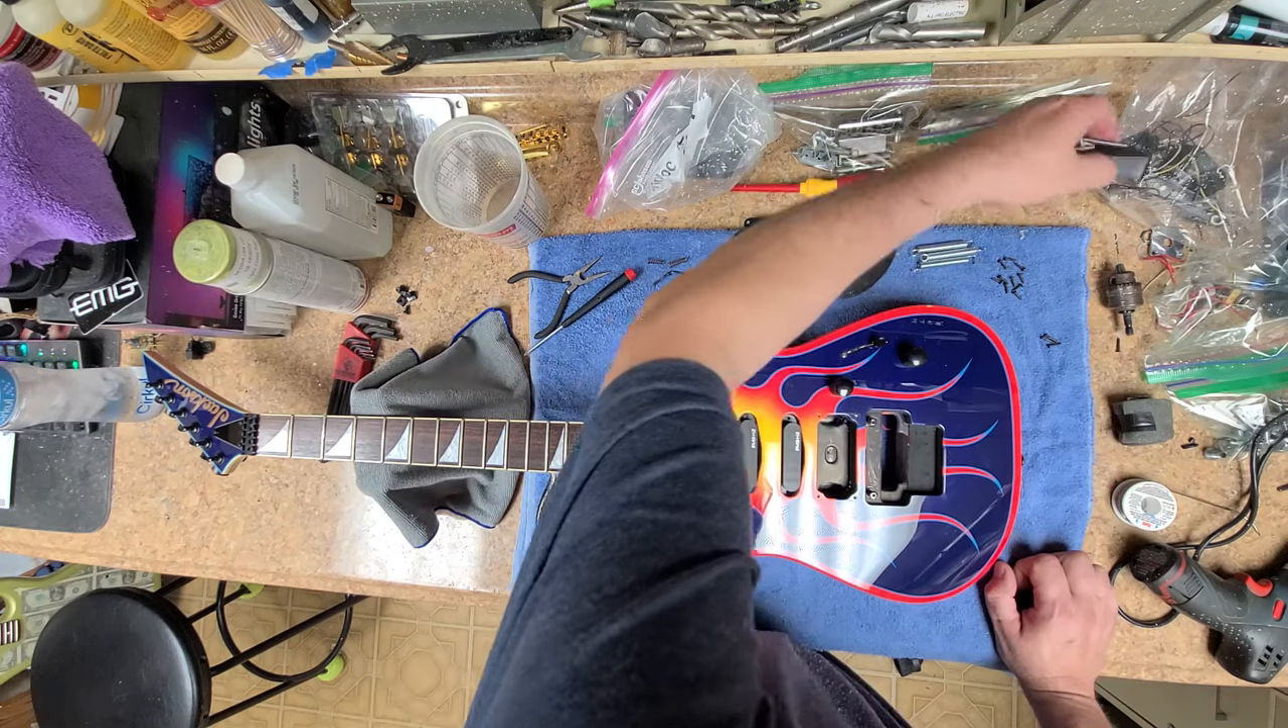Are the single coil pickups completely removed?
No.